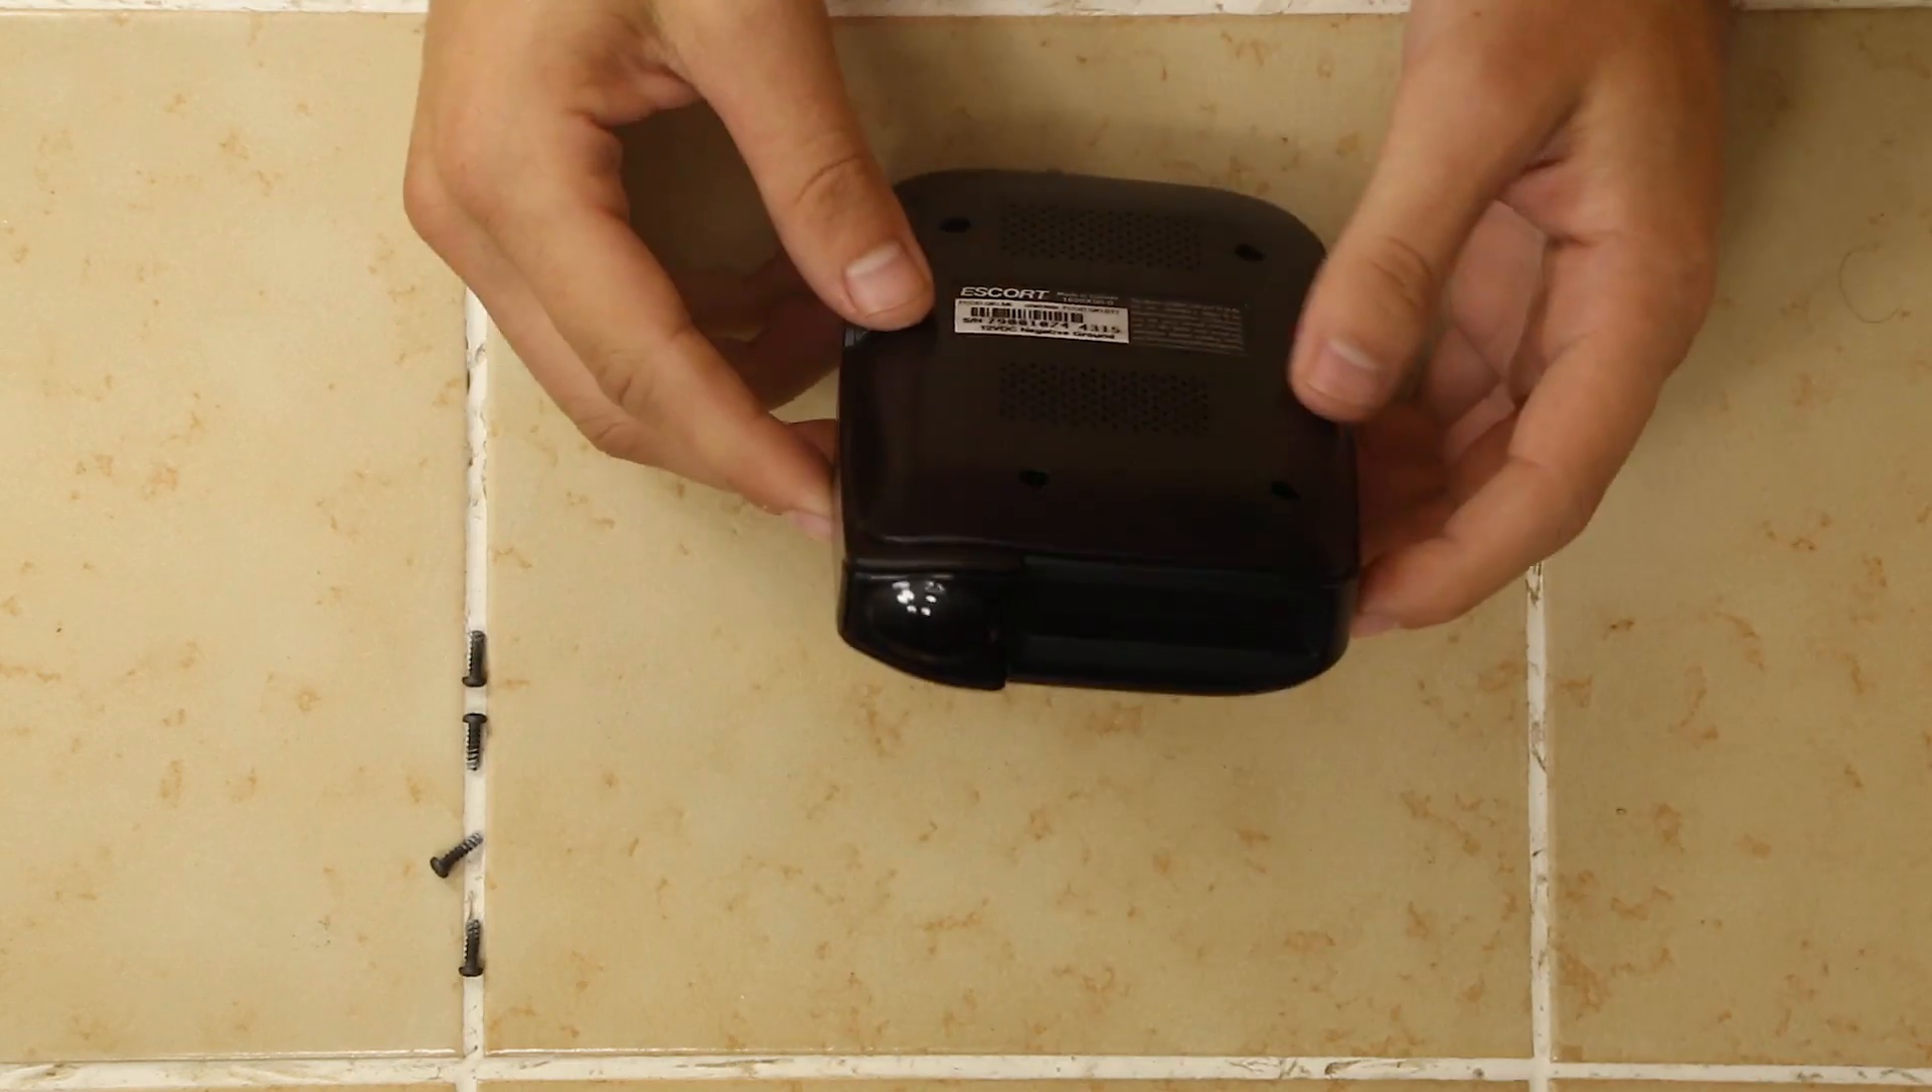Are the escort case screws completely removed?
Yes.